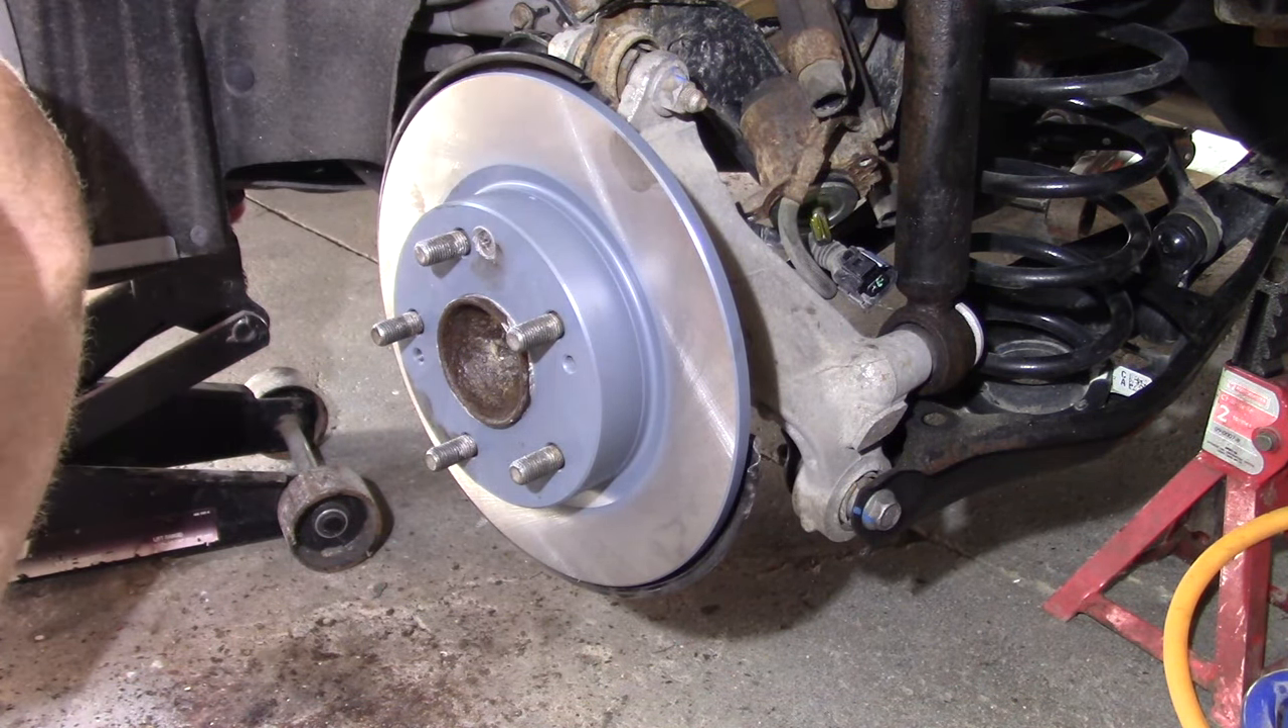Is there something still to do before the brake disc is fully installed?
No.